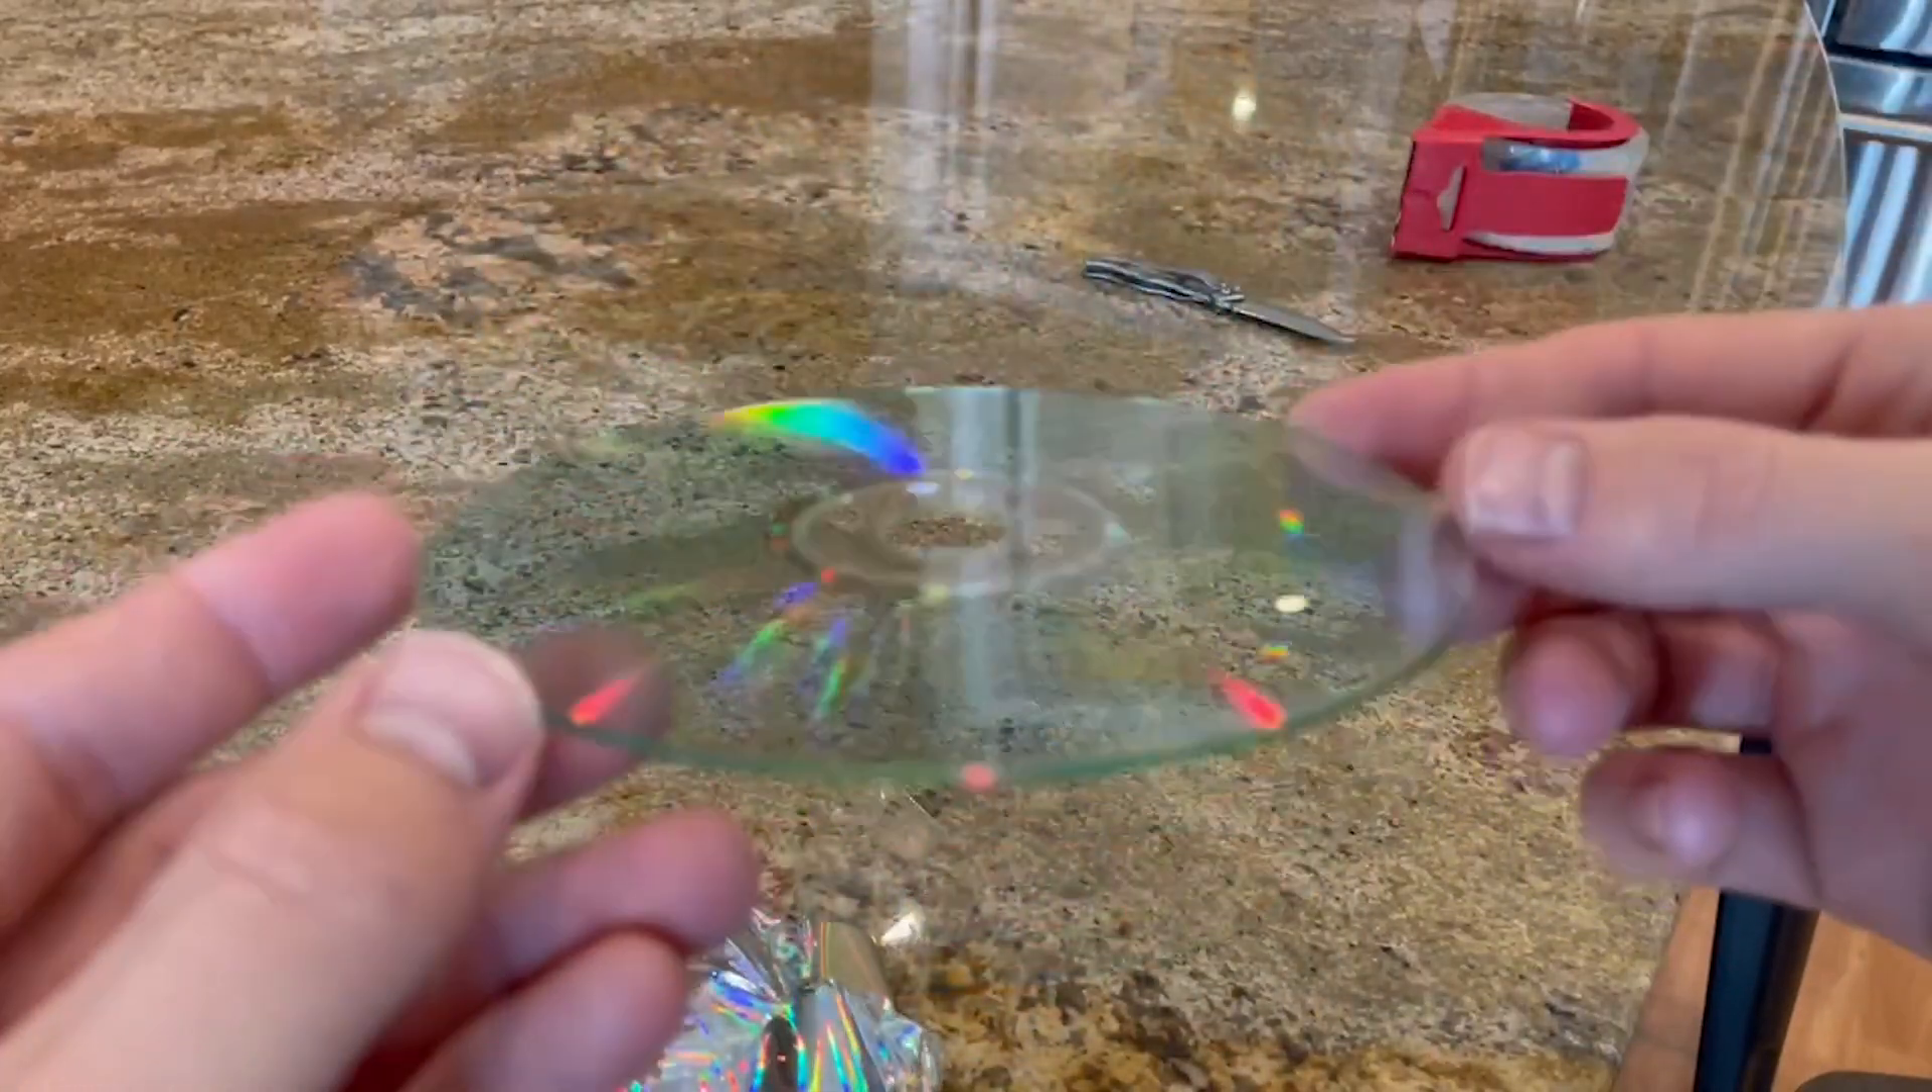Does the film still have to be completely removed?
No.